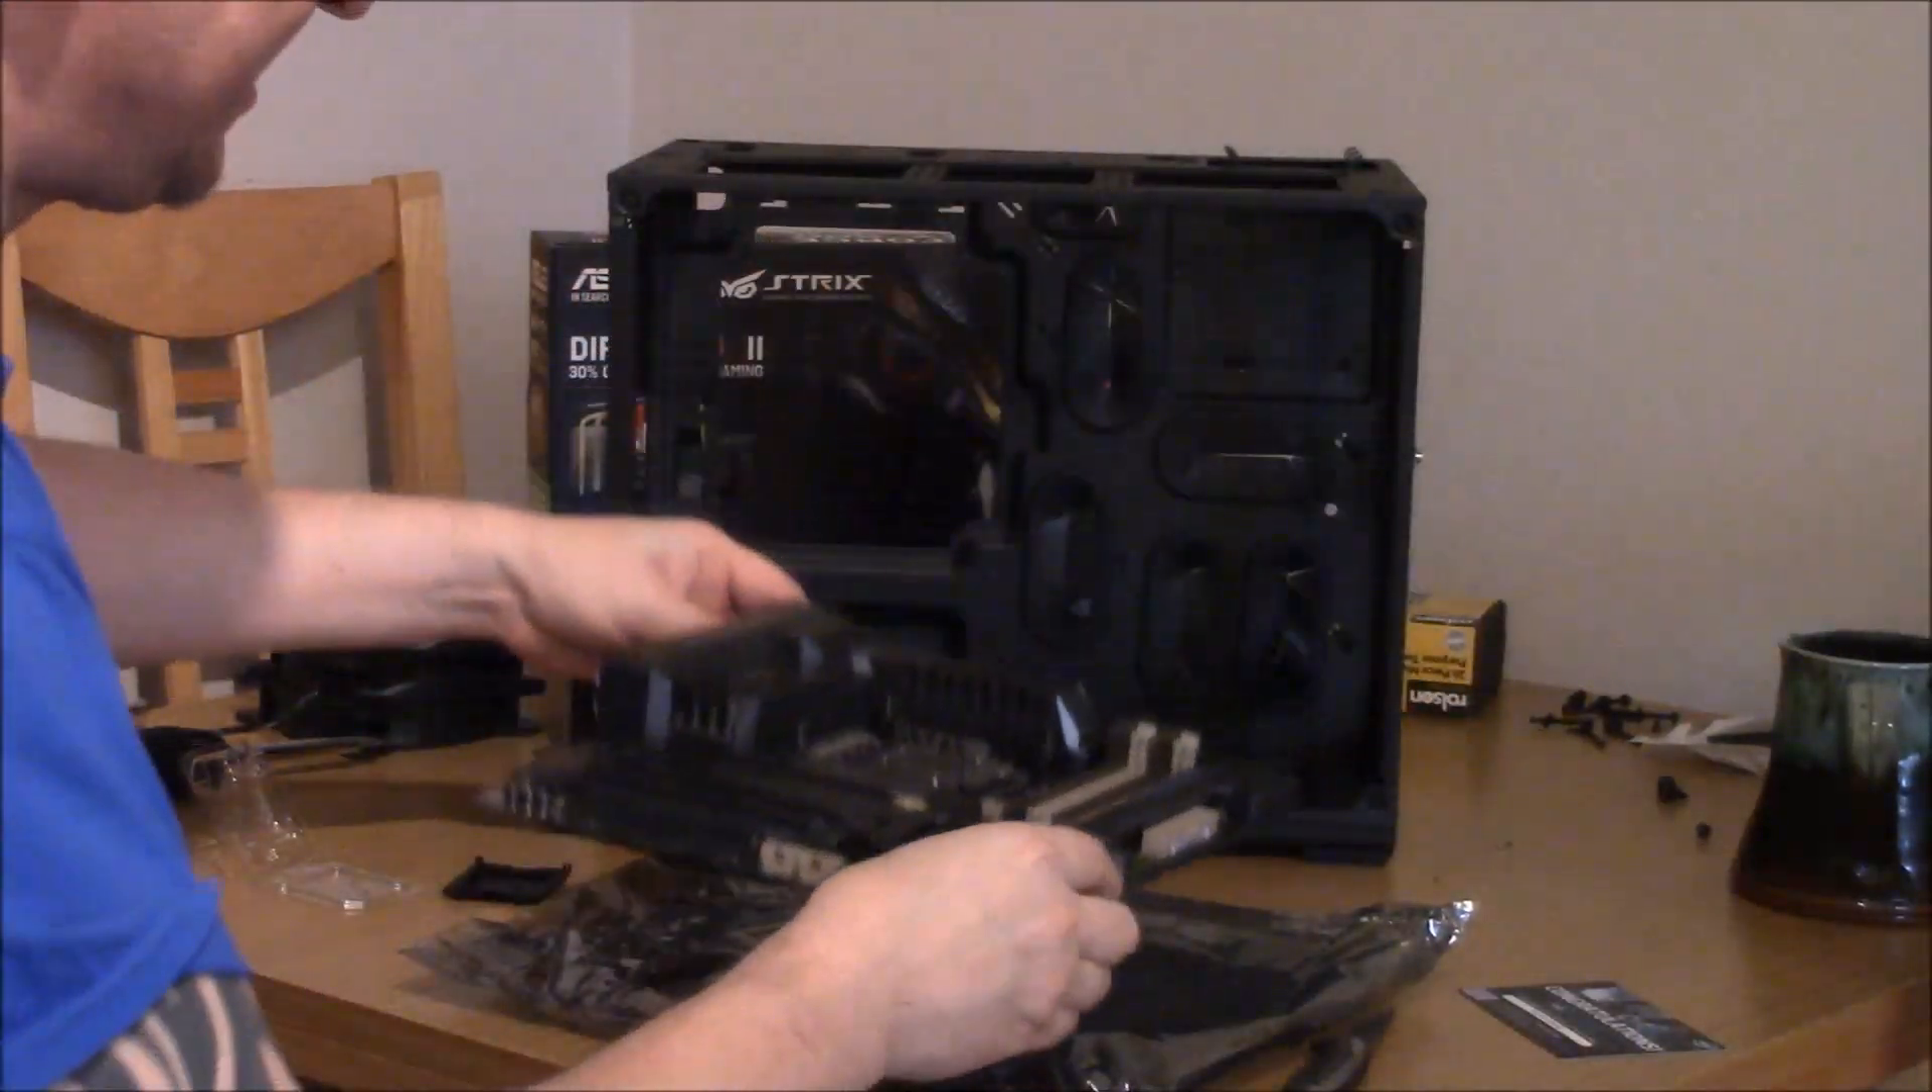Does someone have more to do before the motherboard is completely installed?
Yes.